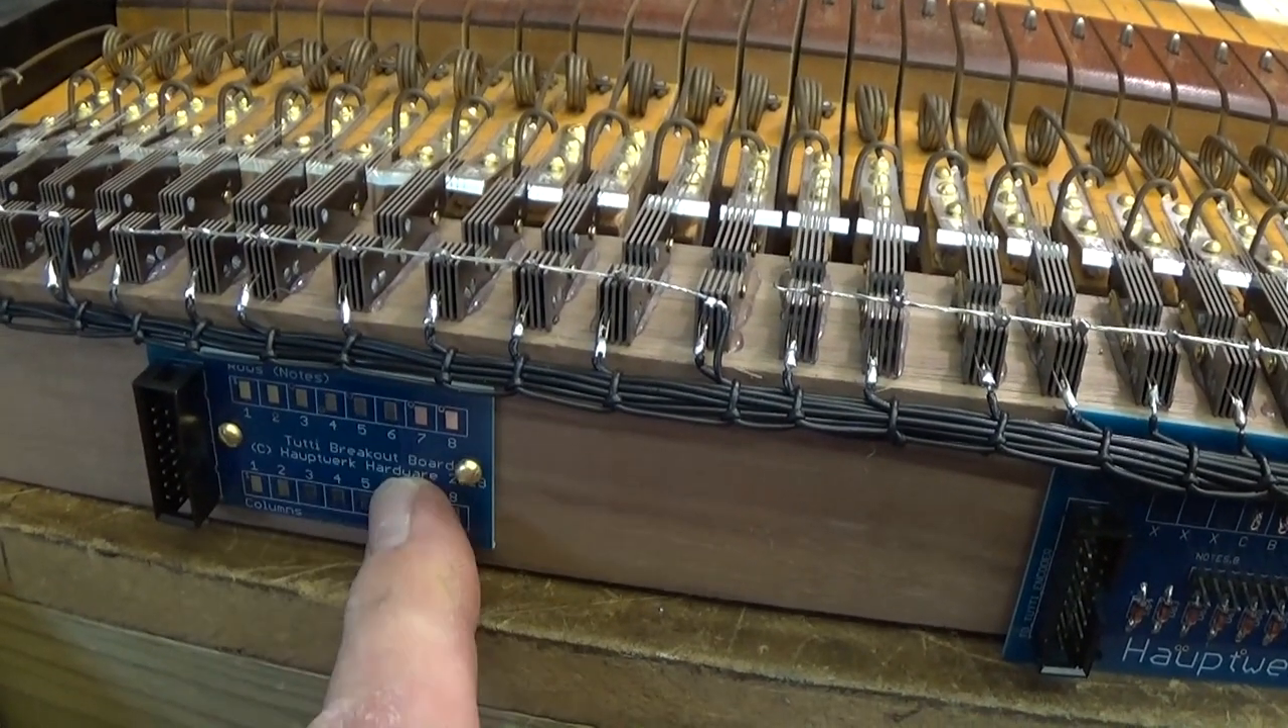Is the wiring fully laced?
Yes.